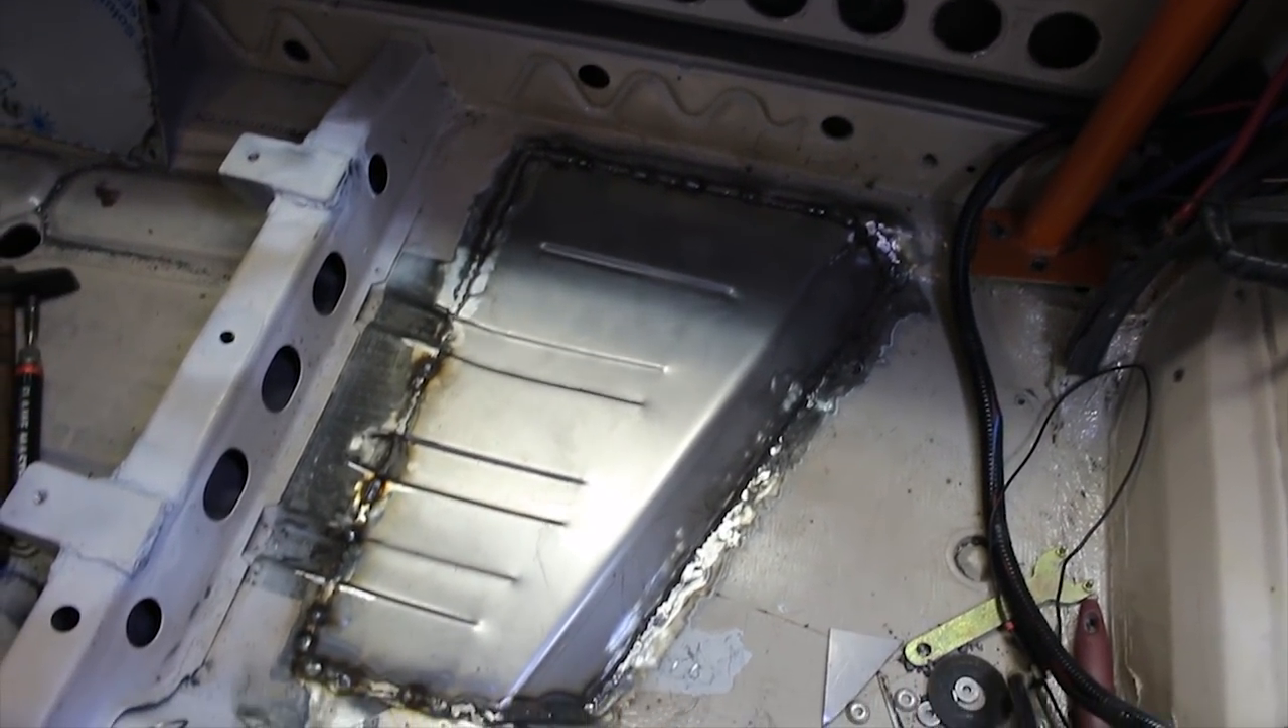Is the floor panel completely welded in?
Yes.